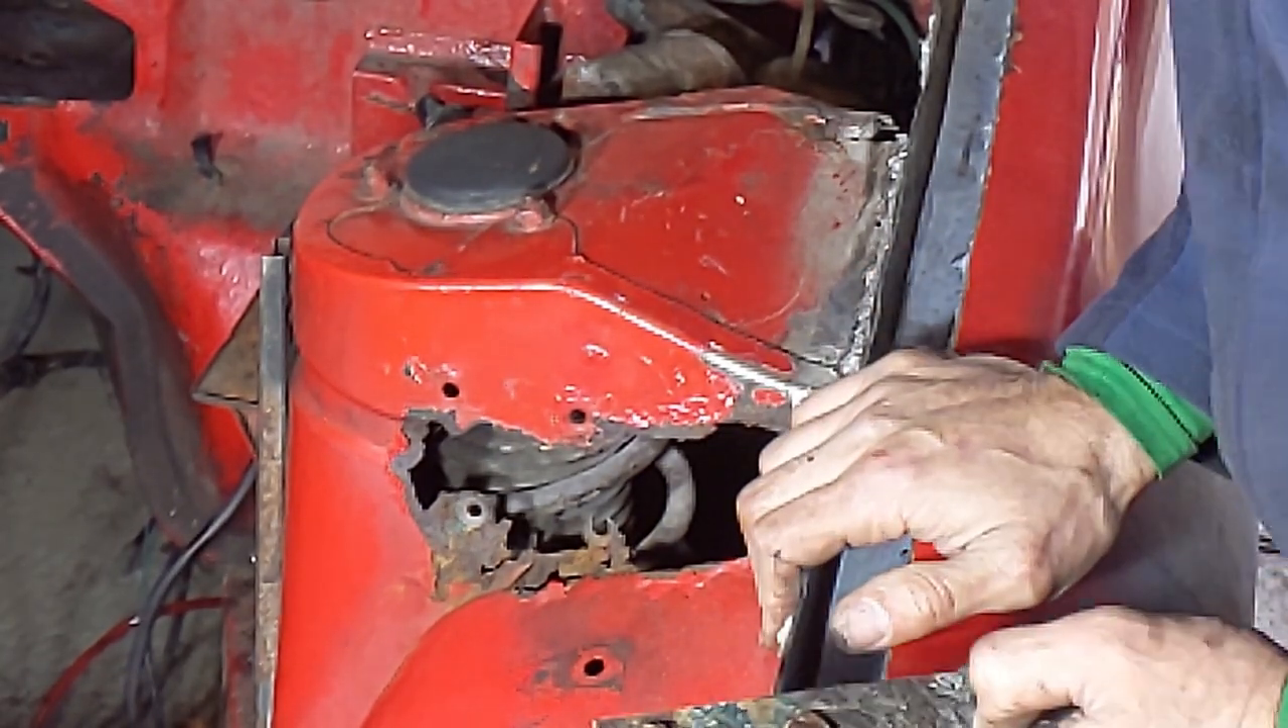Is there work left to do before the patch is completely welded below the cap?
Yes.